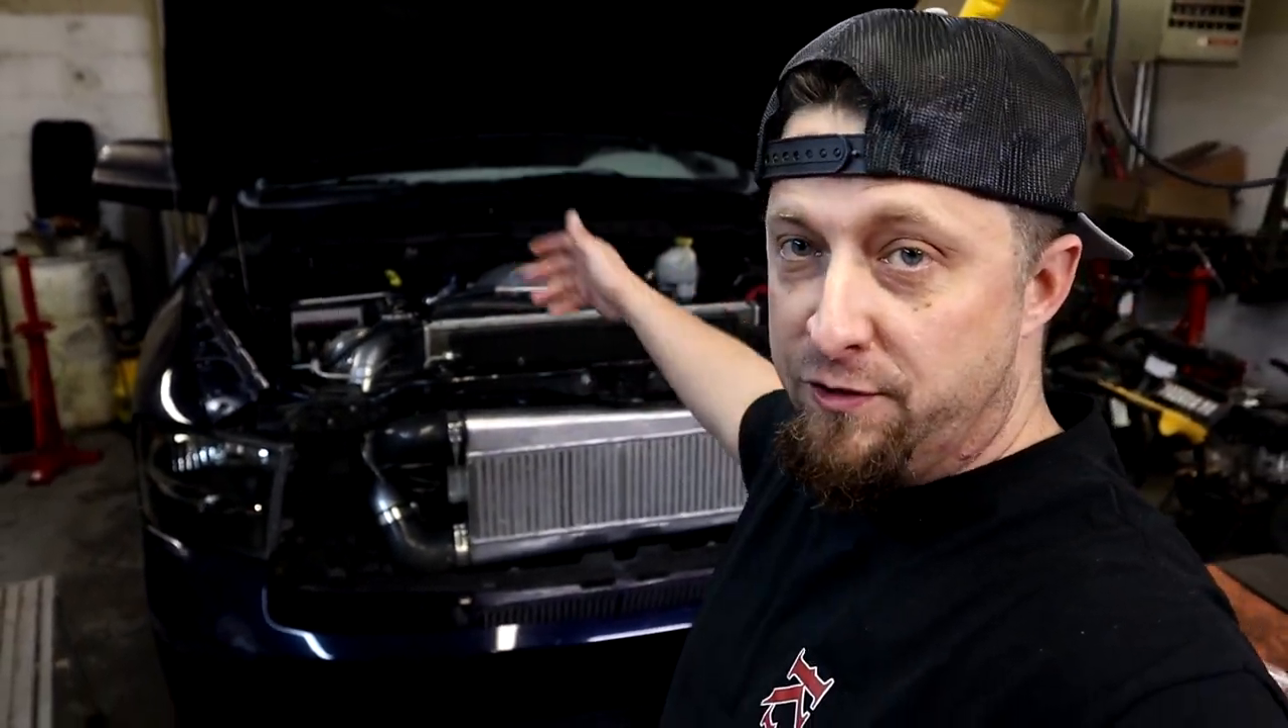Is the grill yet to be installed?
Yes.